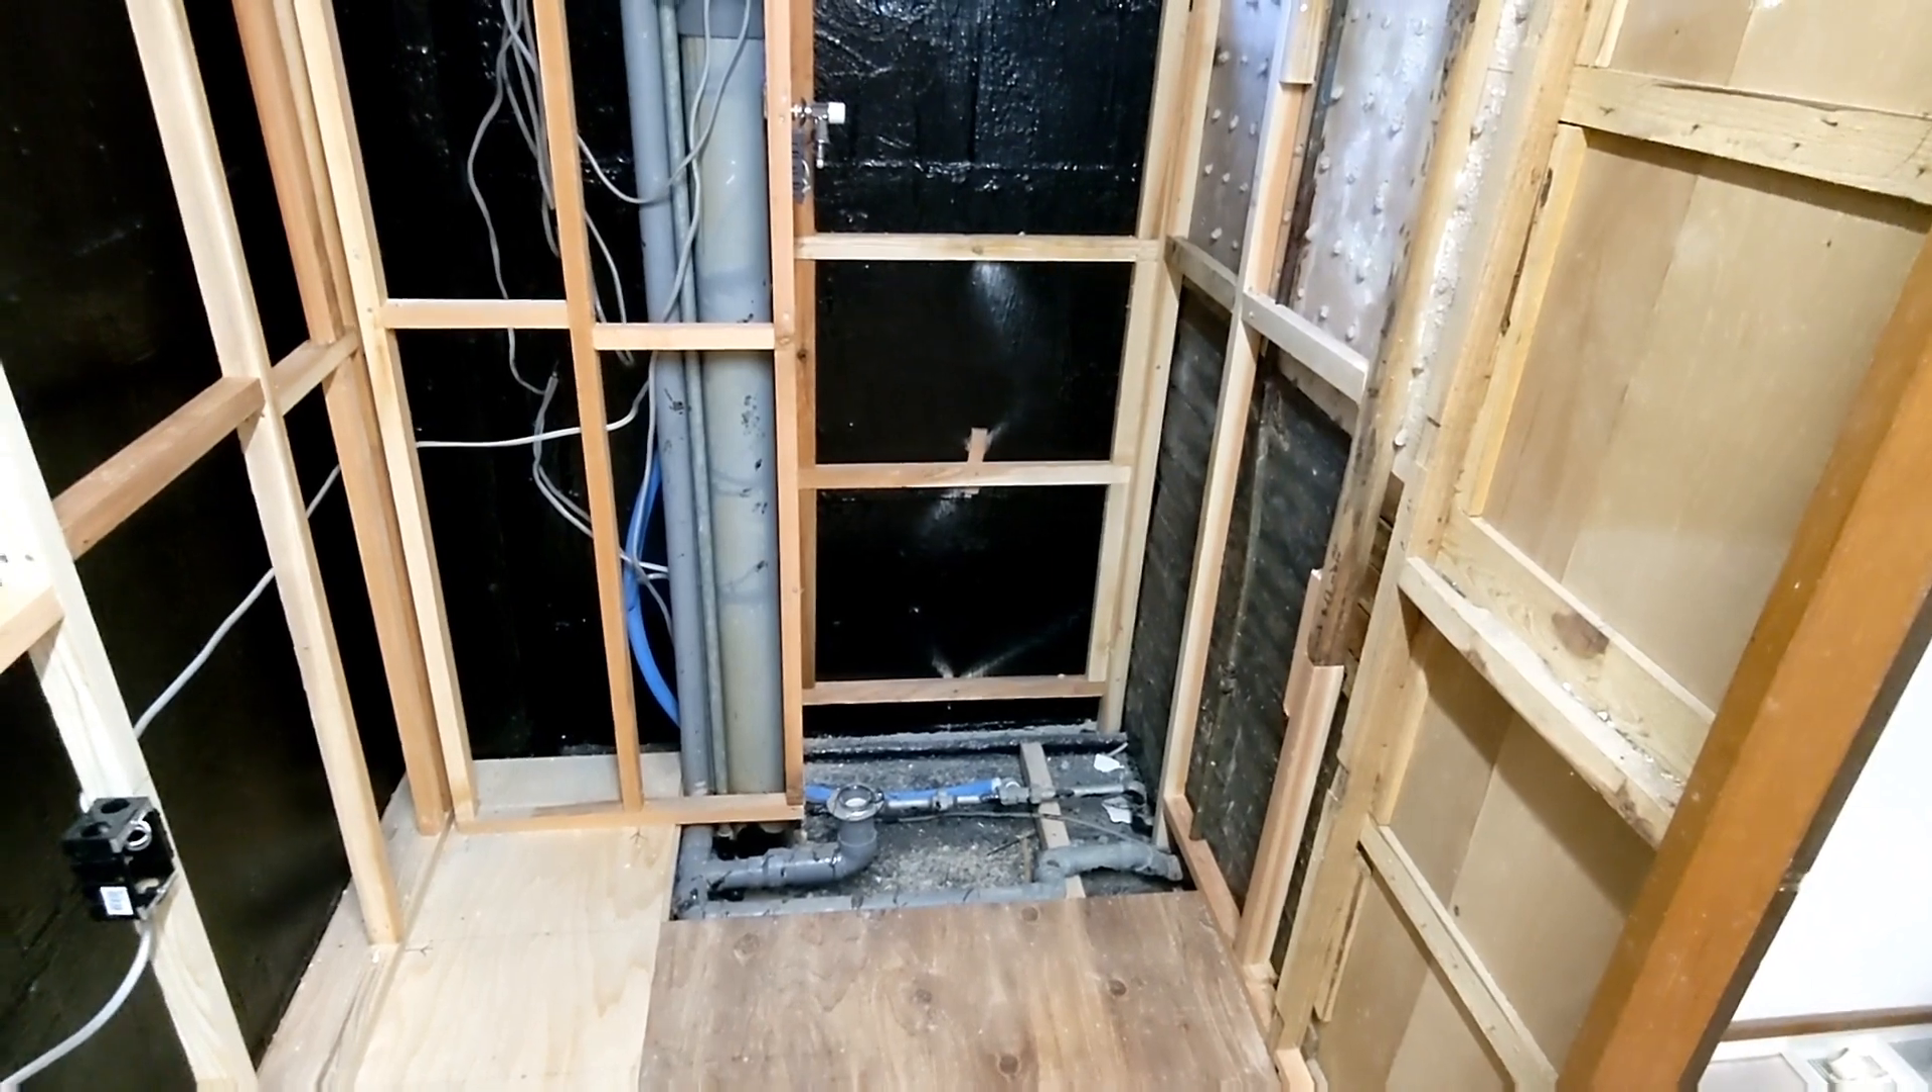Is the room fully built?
No.